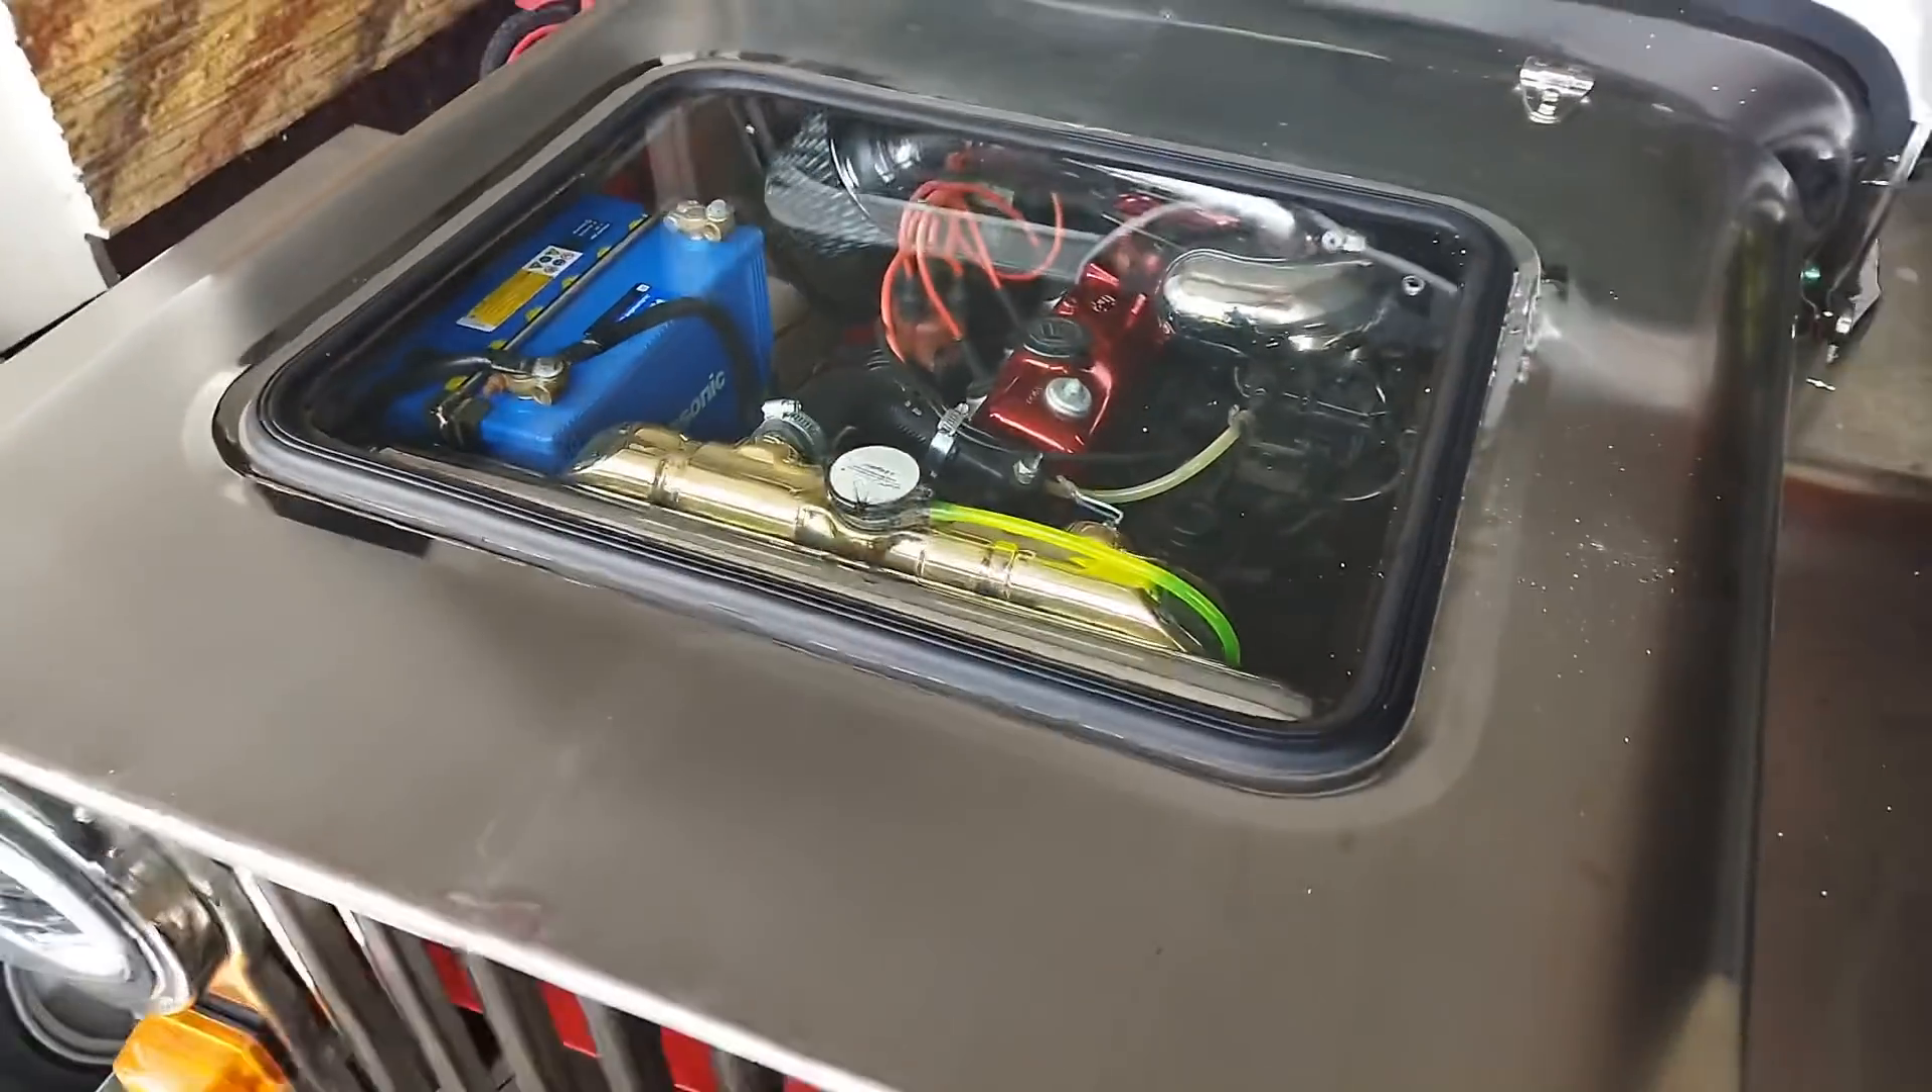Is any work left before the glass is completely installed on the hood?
No.